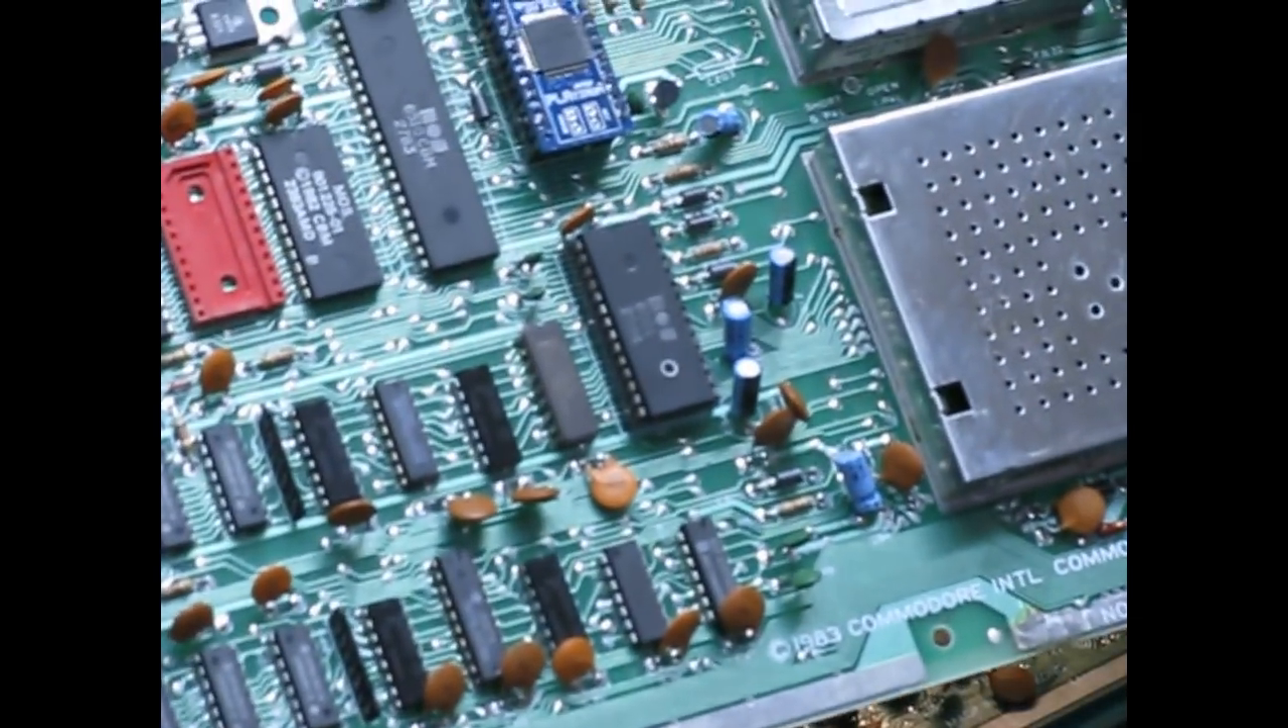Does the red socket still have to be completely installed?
No.